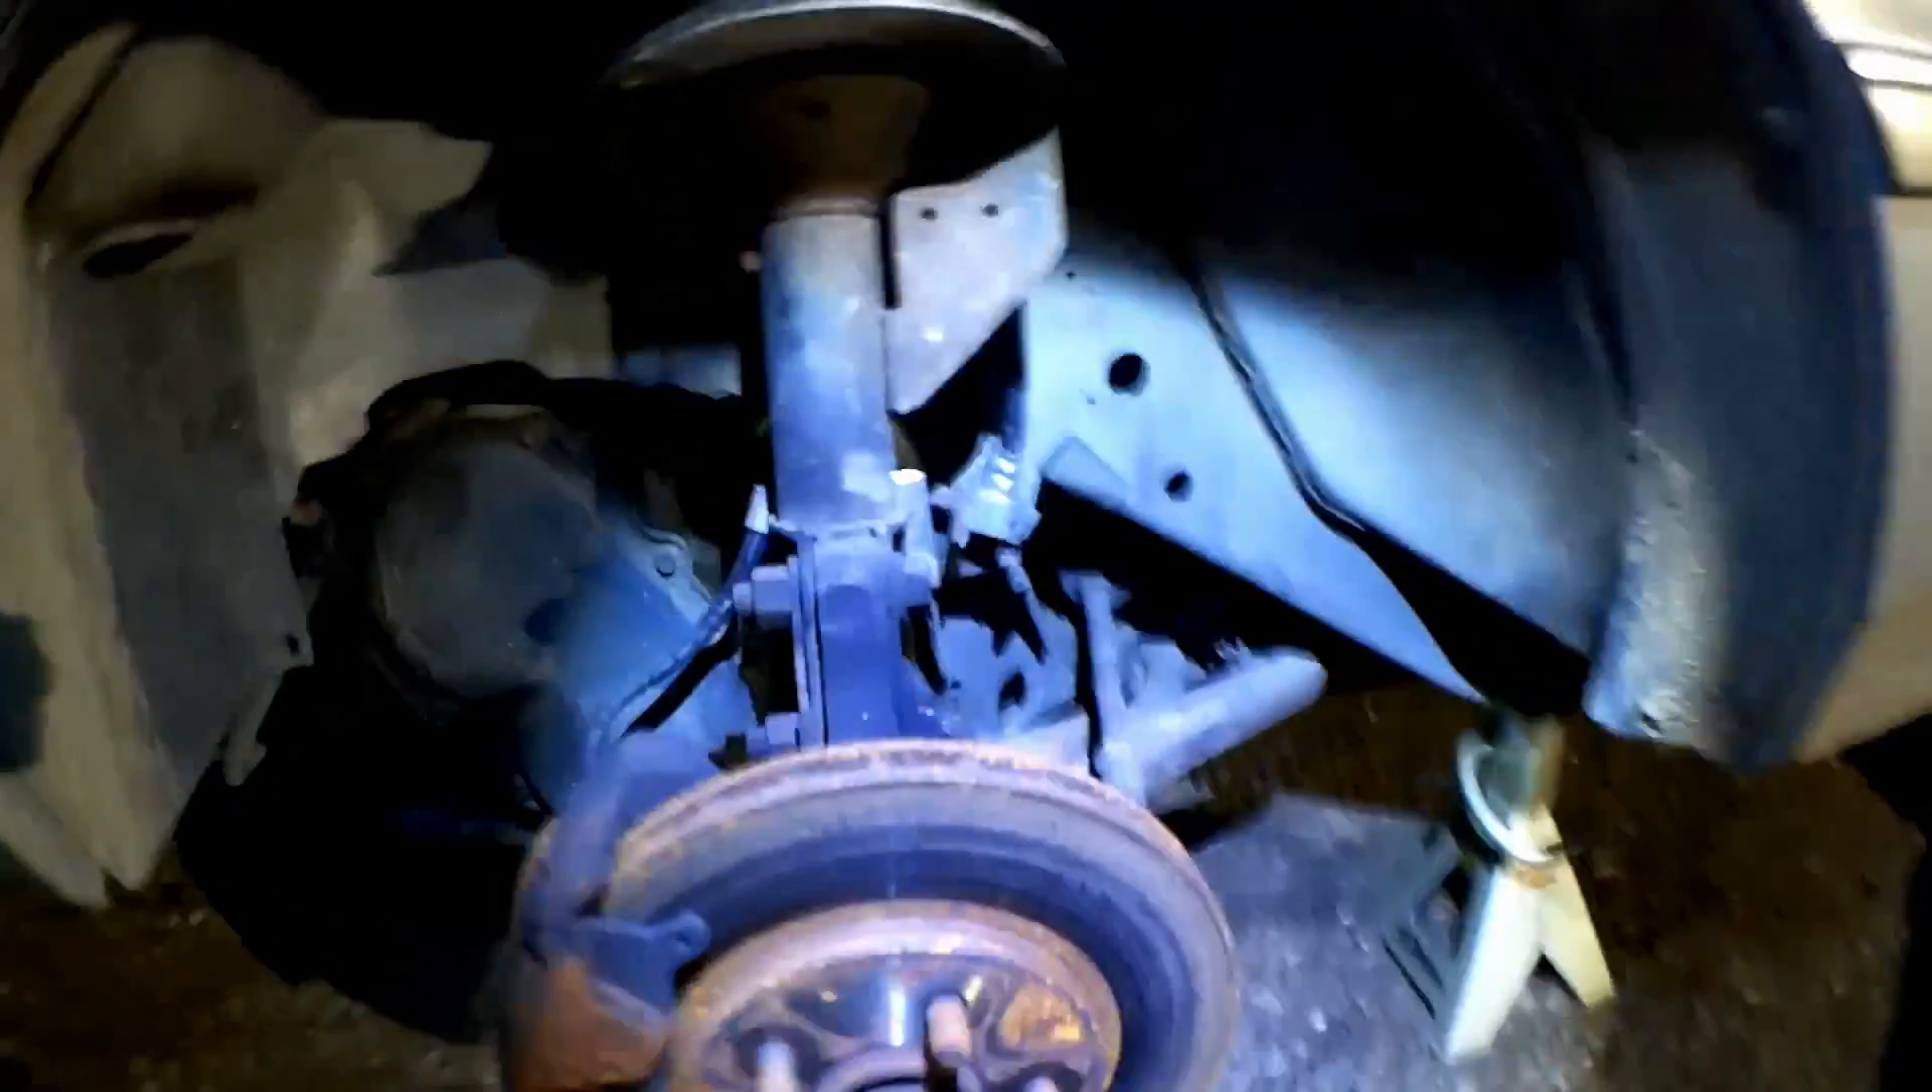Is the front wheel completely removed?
Yes.